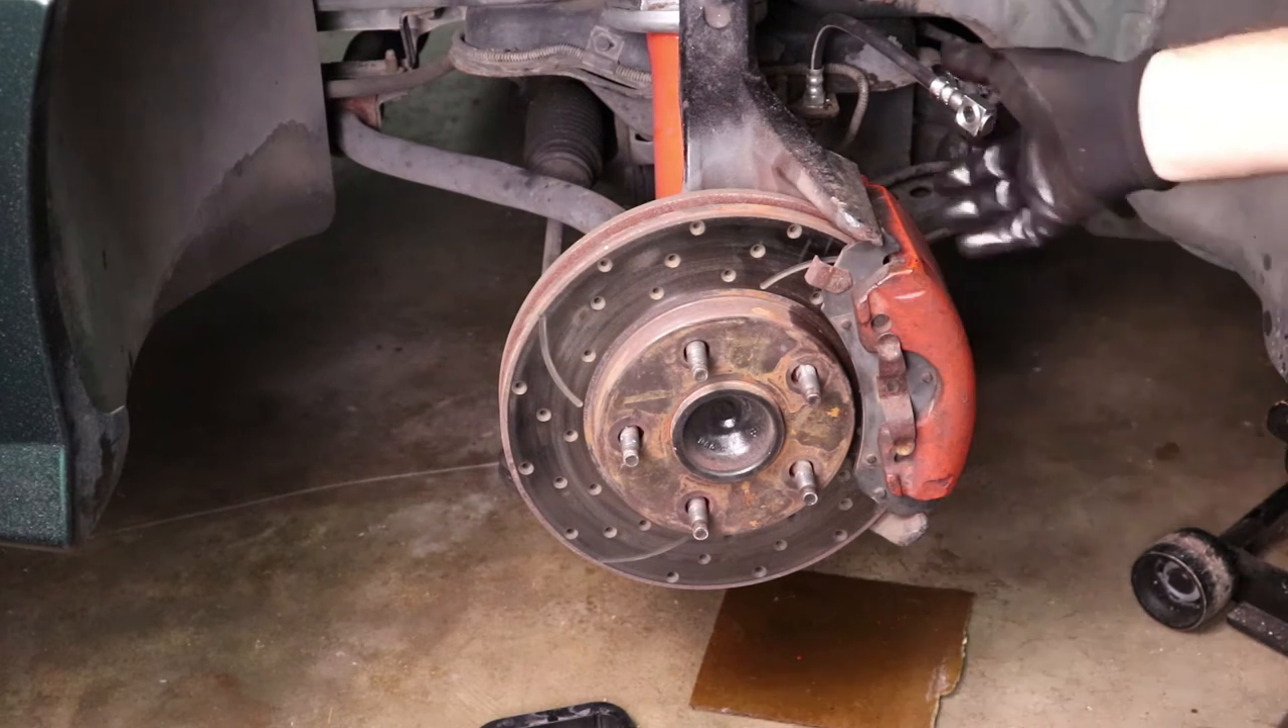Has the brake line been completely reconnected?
No.